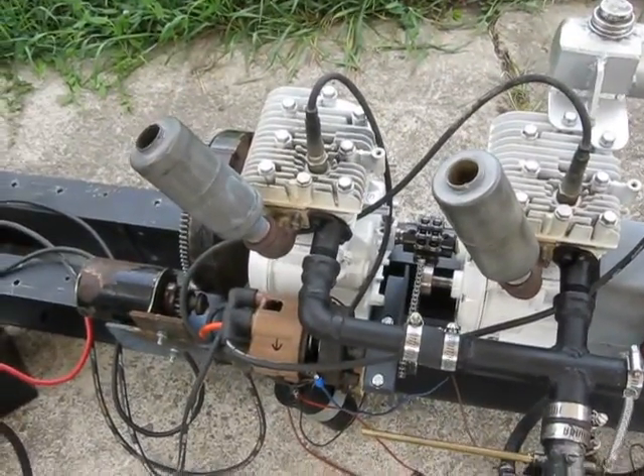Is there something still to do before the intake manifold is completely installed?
No.